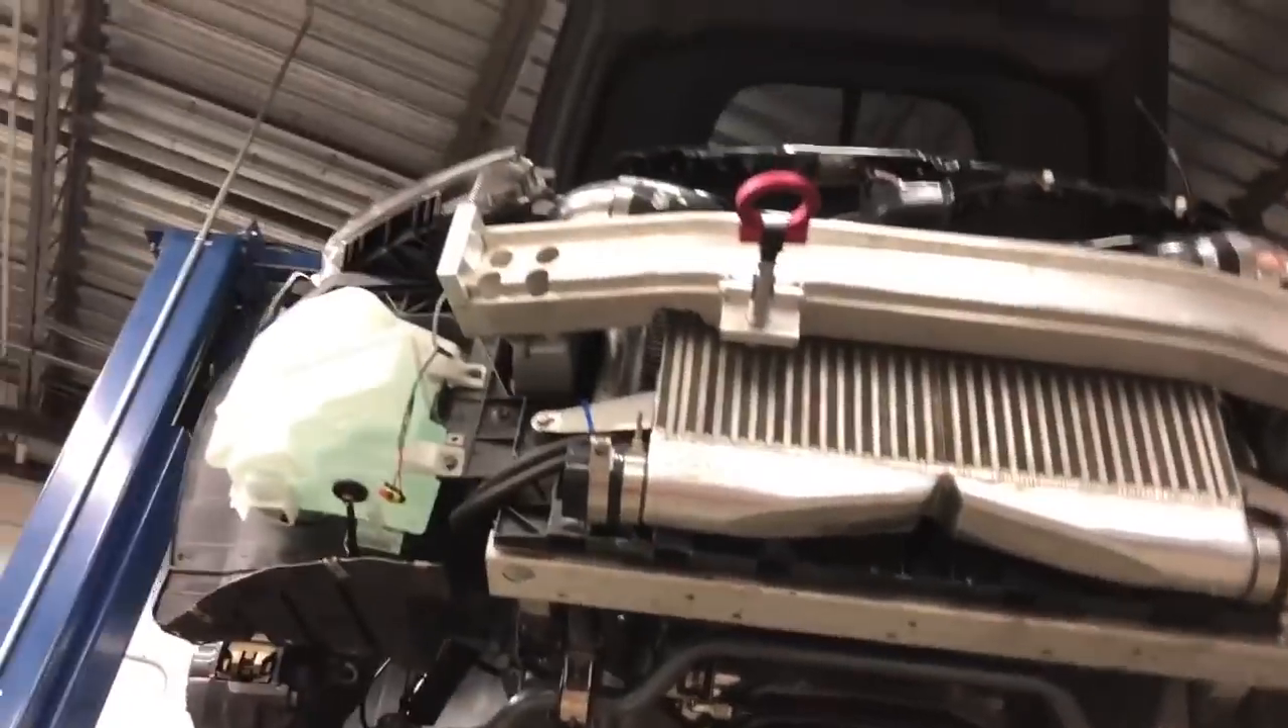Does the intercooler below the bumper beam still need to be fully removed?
Yes.